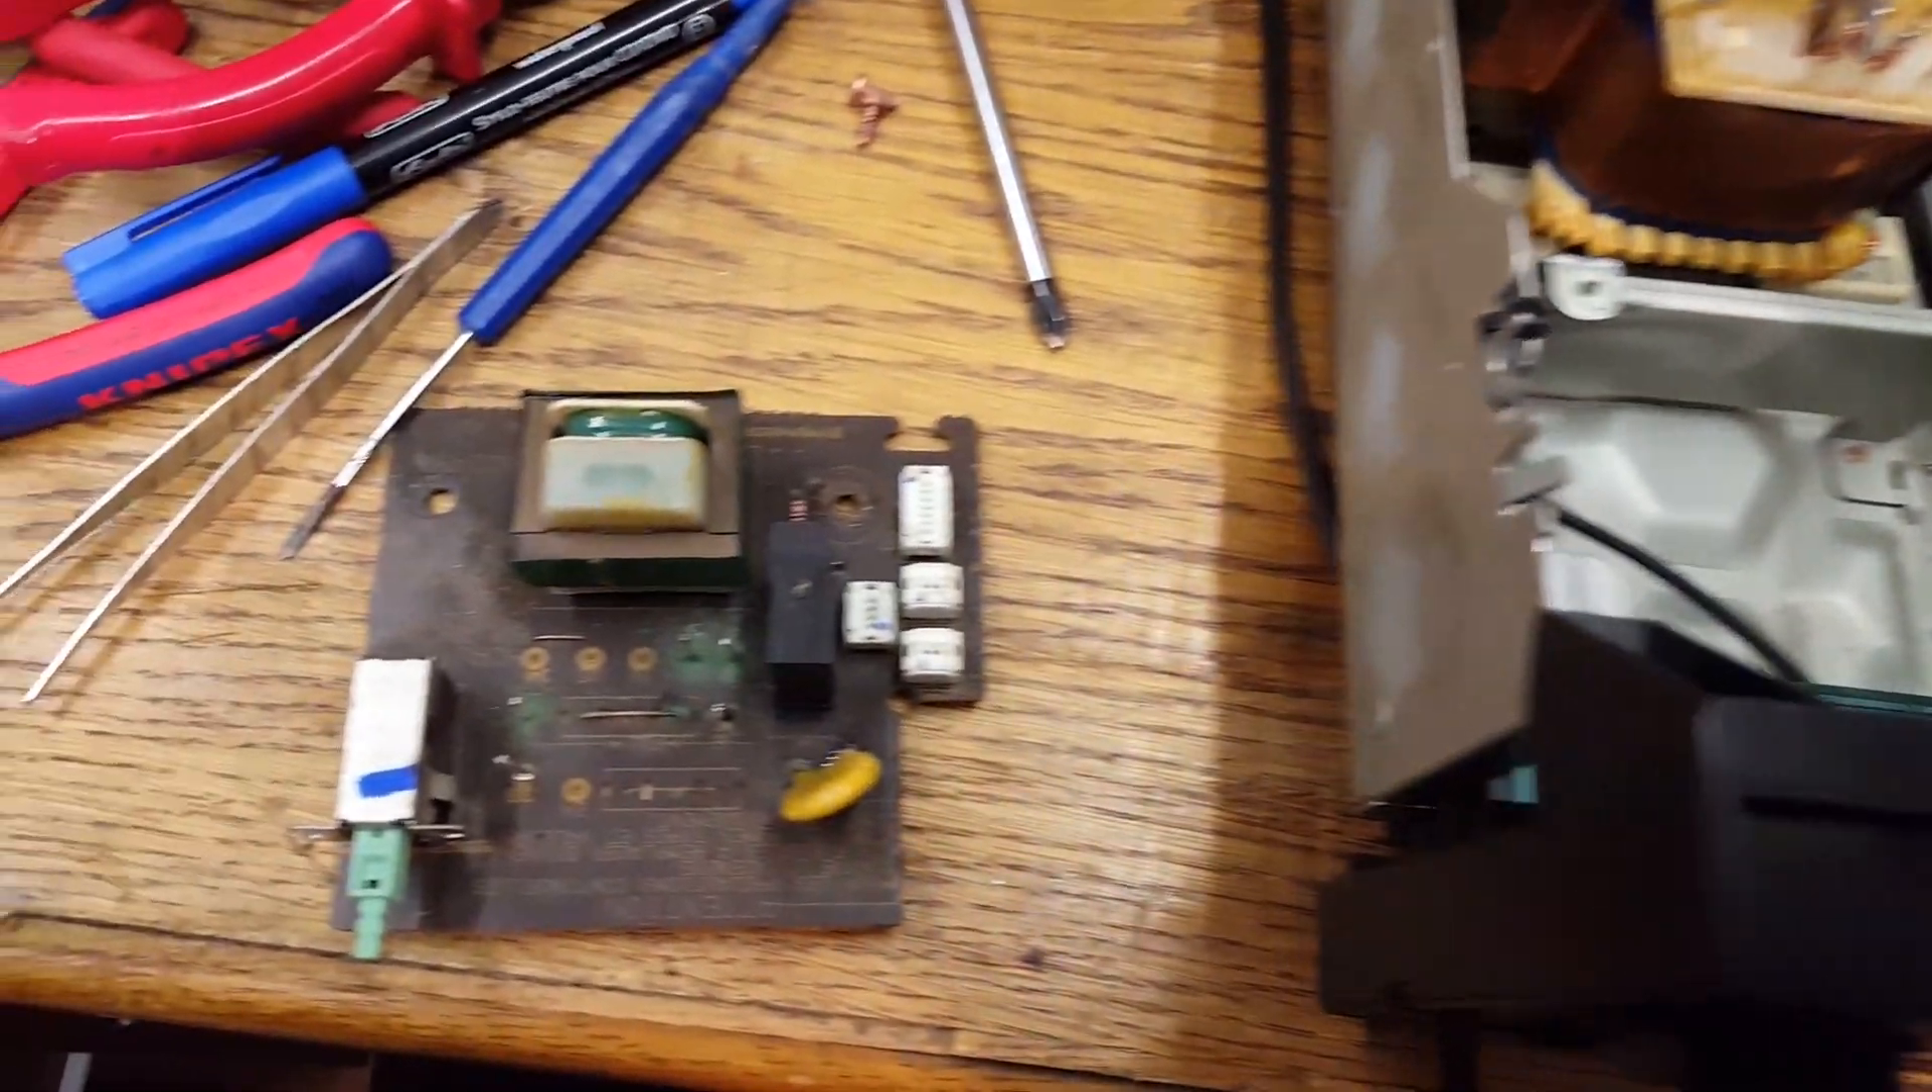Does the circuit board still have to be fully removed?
No.